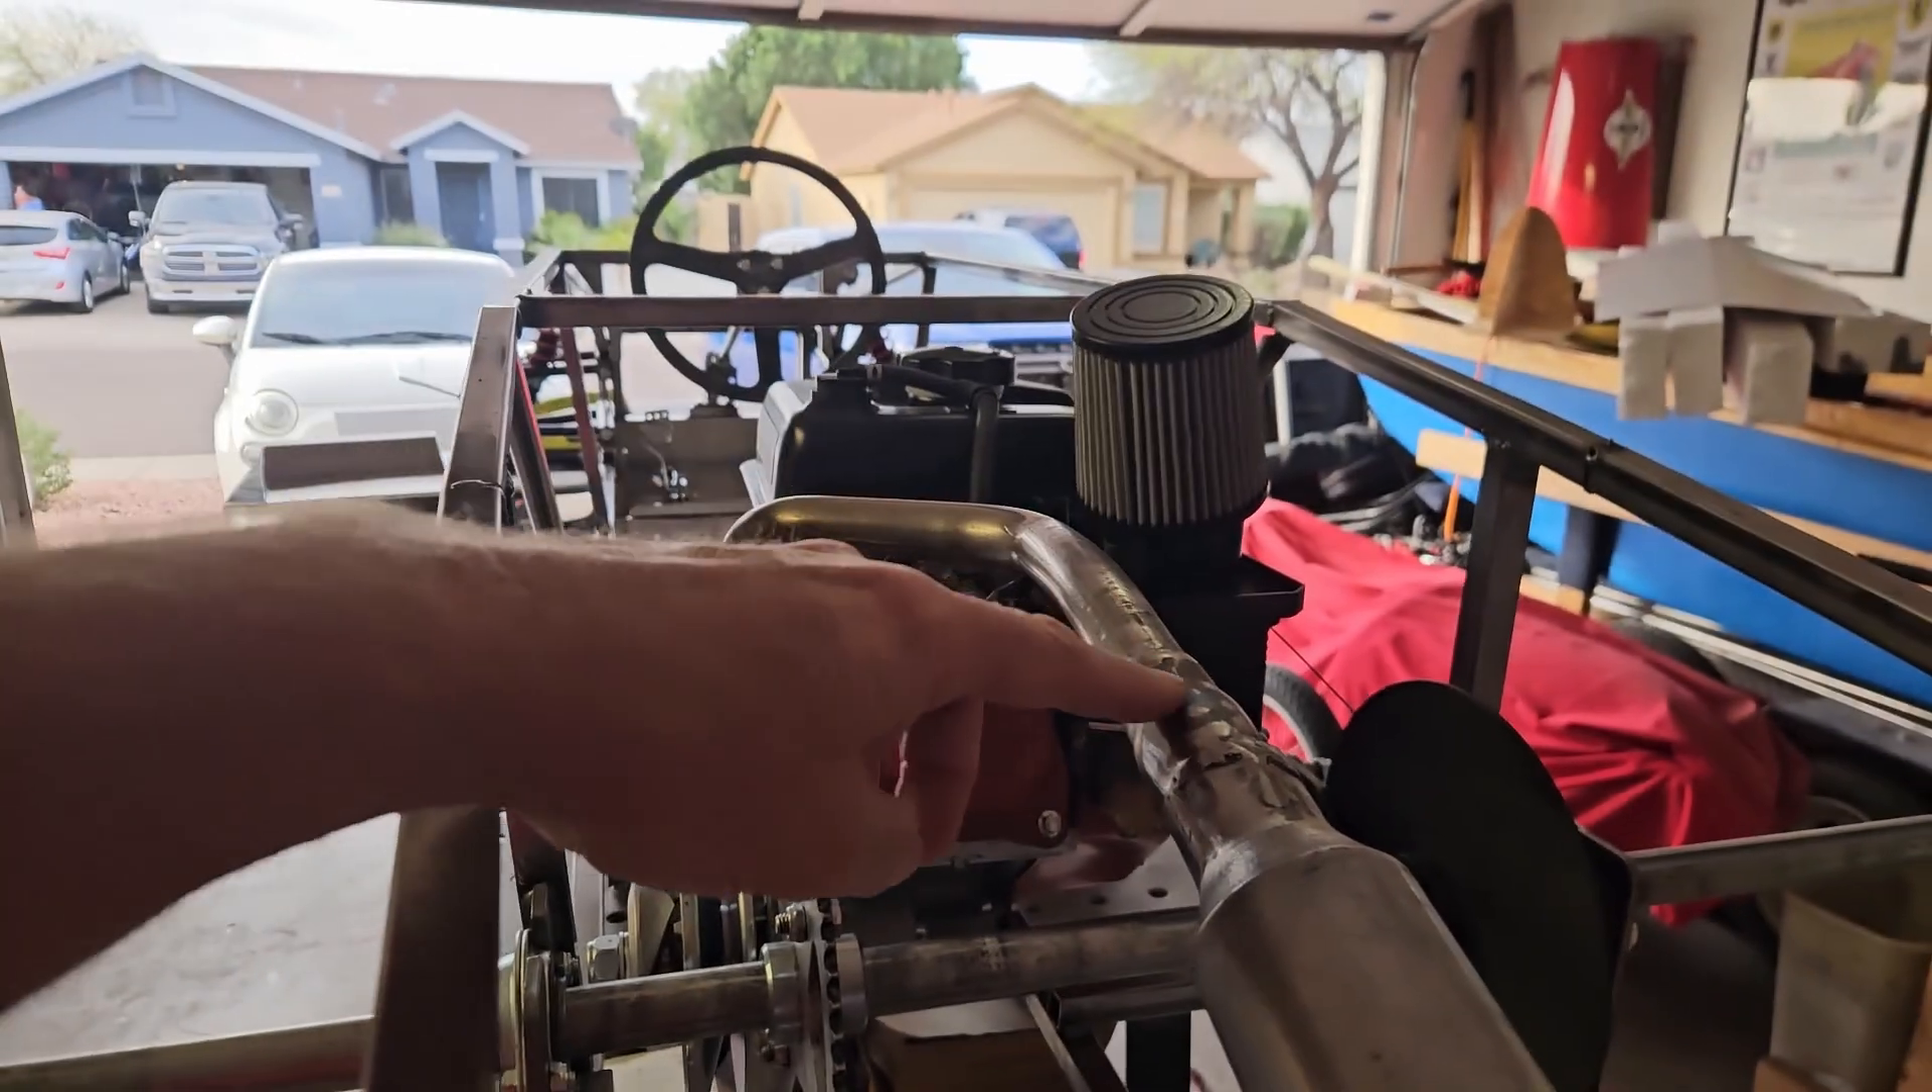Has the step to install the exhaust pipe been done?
Yes.